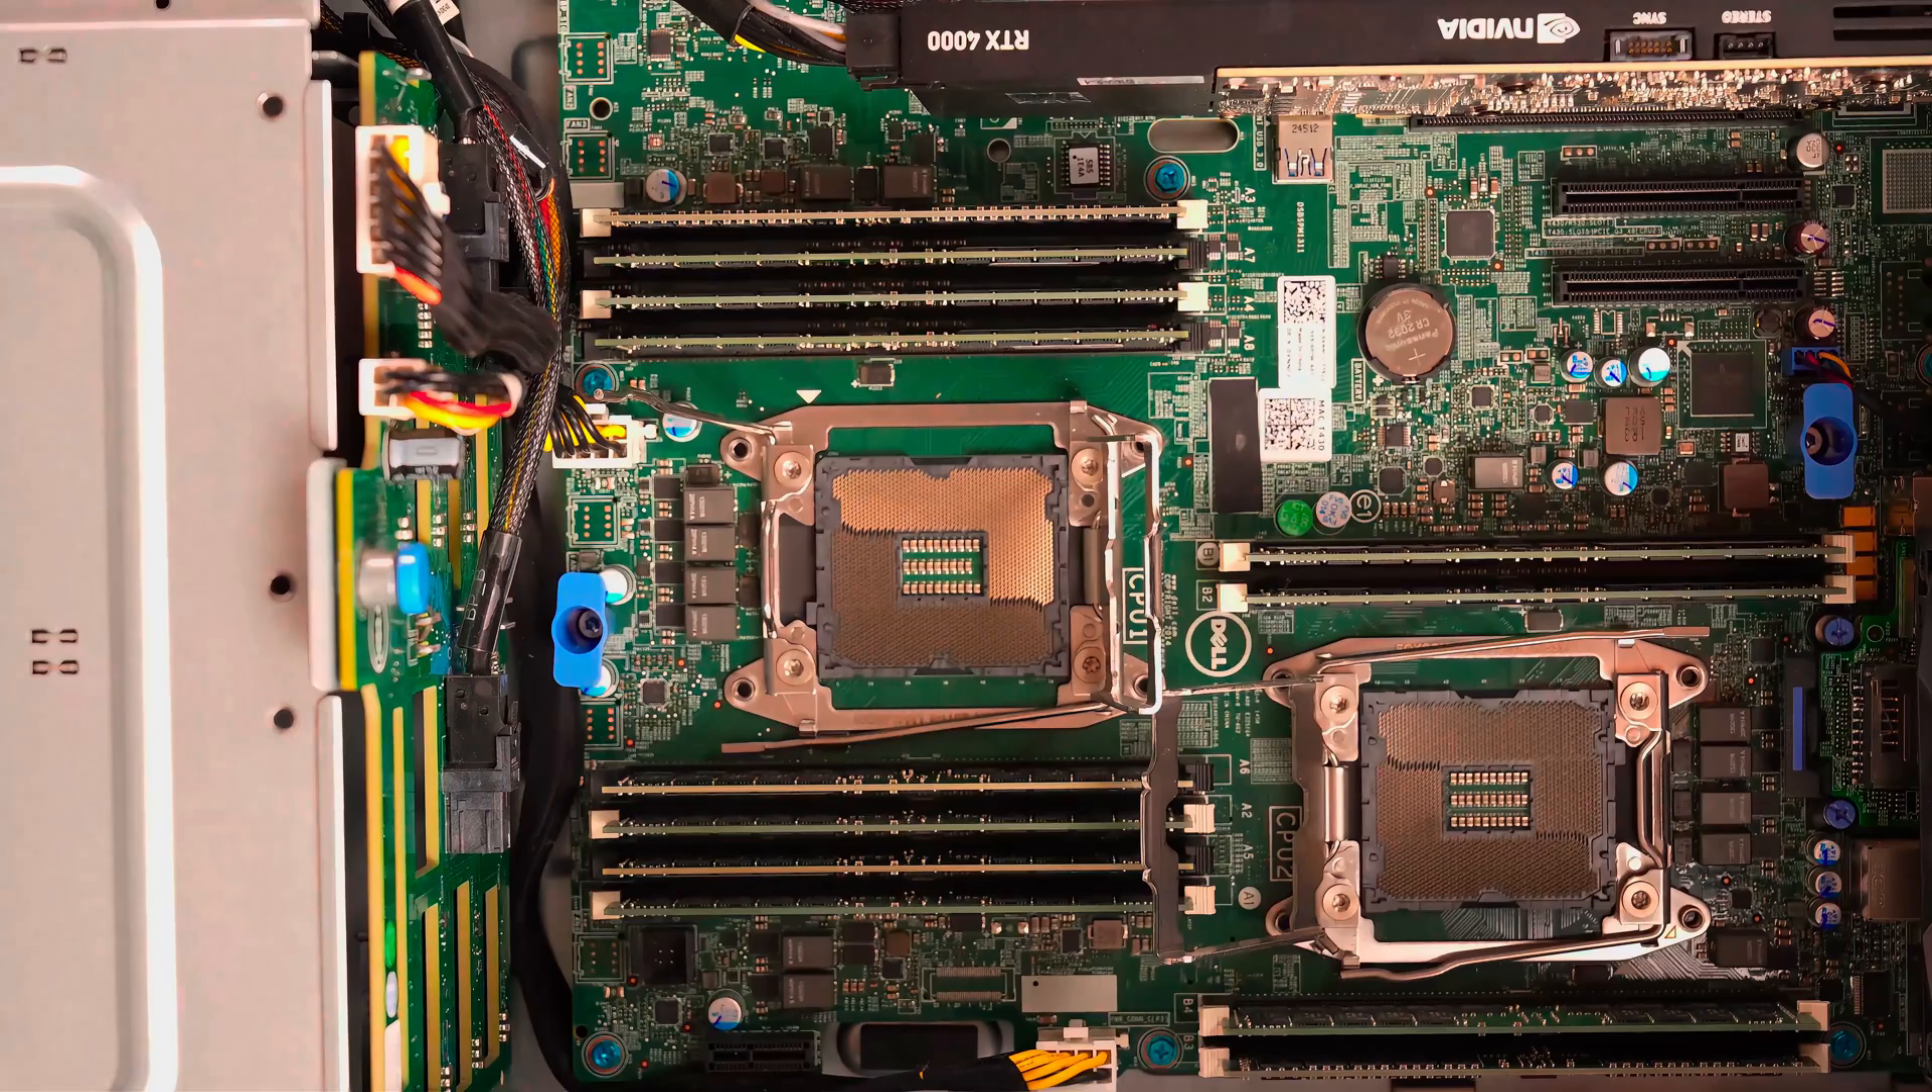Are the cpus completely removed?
Yes.